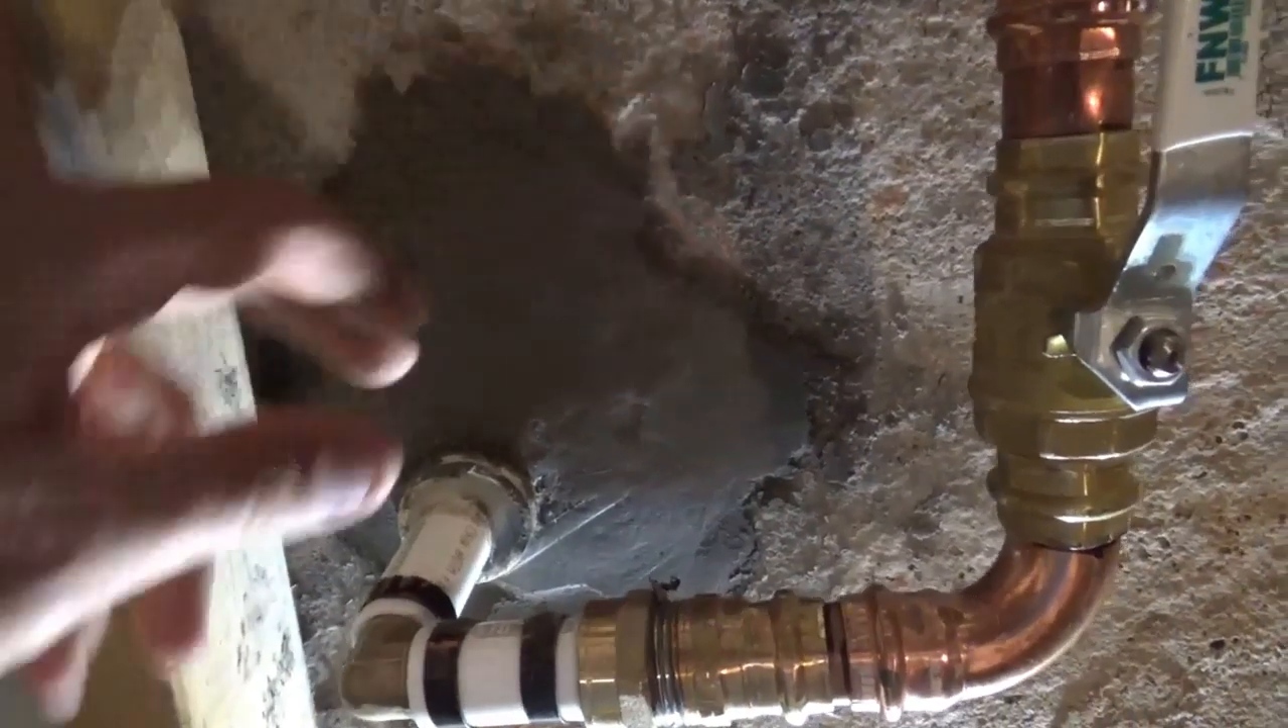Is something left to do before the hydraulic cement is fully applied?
No.